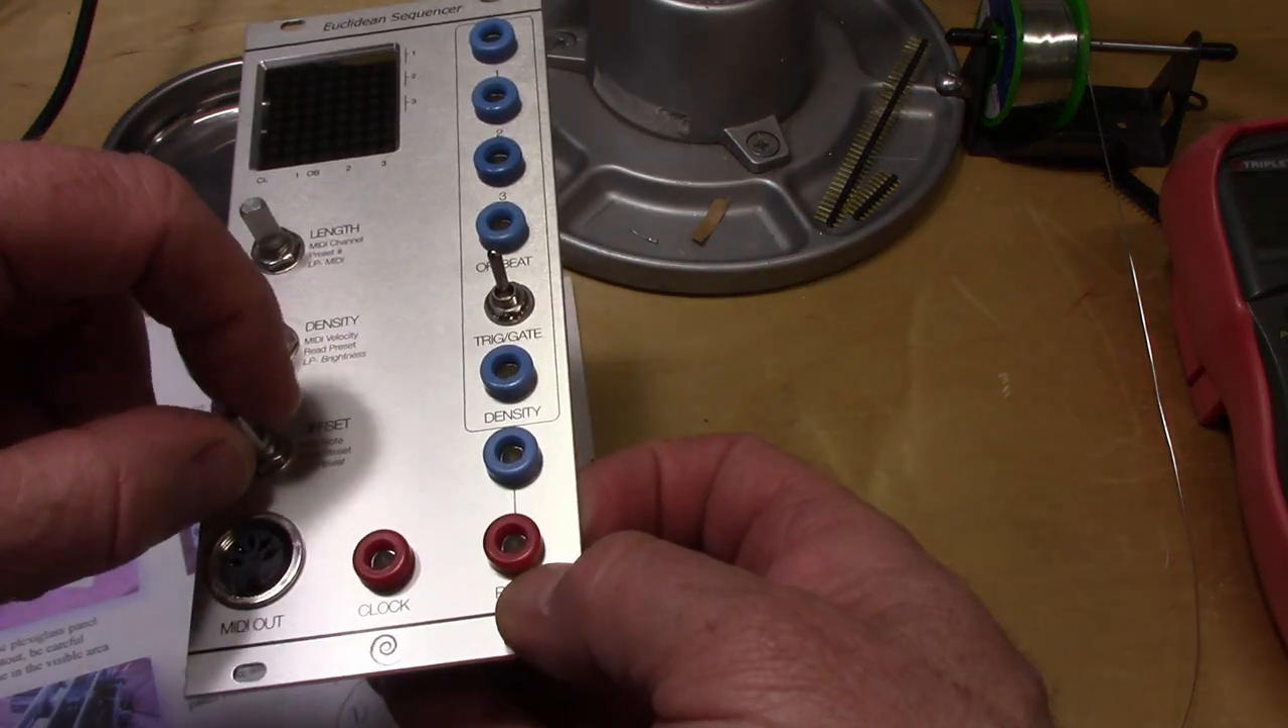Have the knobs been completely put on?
No.